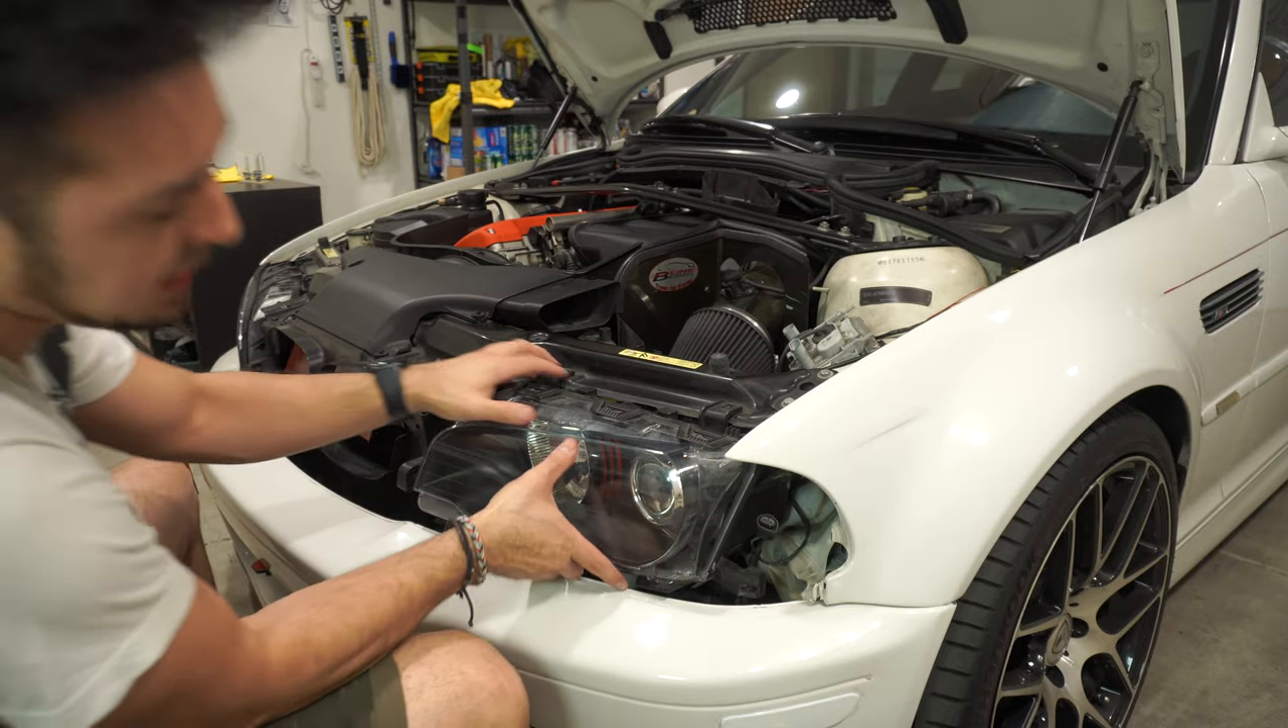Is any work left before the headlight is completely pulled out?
Yes.